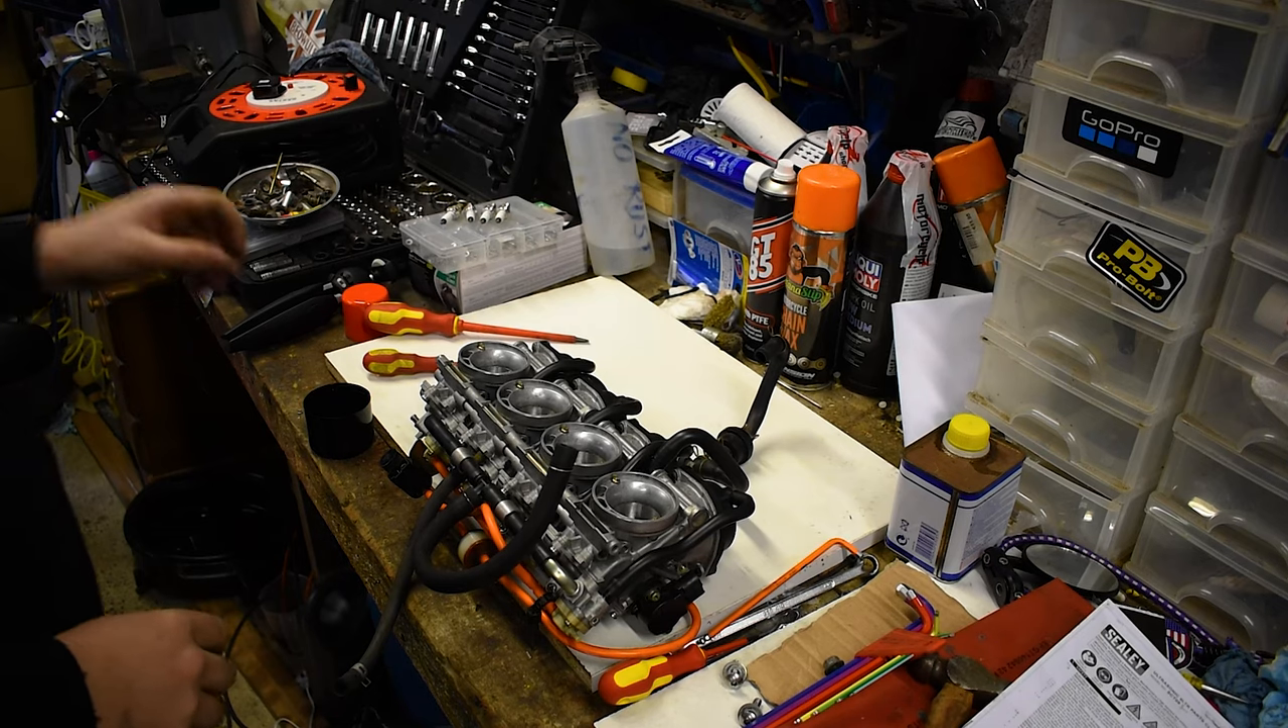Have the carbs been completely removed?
Yes.